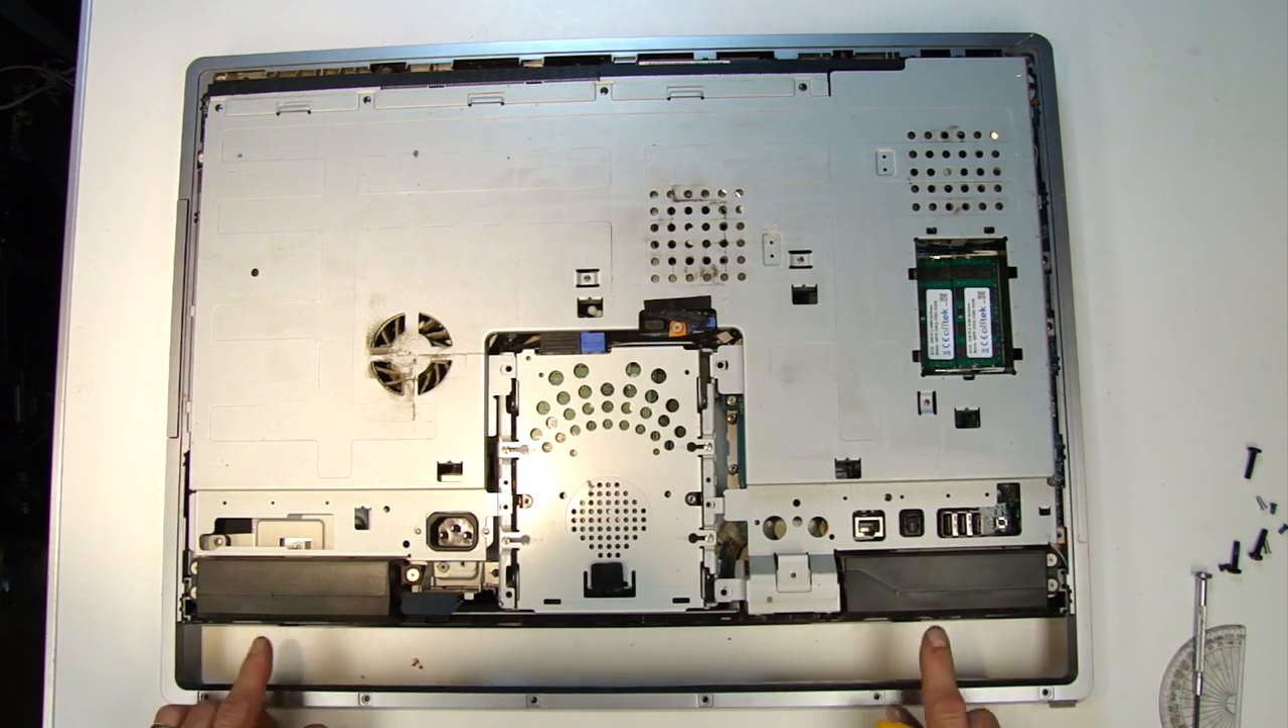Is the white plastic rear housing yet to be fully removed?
No.